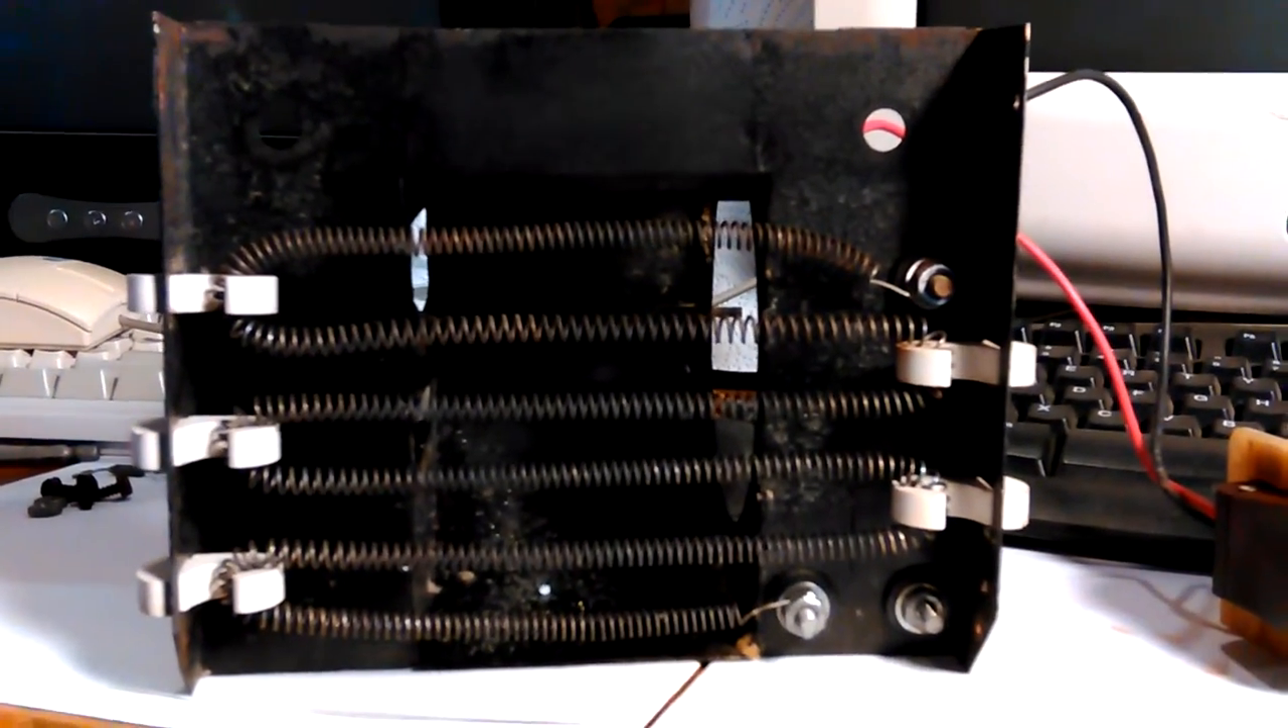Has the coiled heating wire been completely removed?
No.